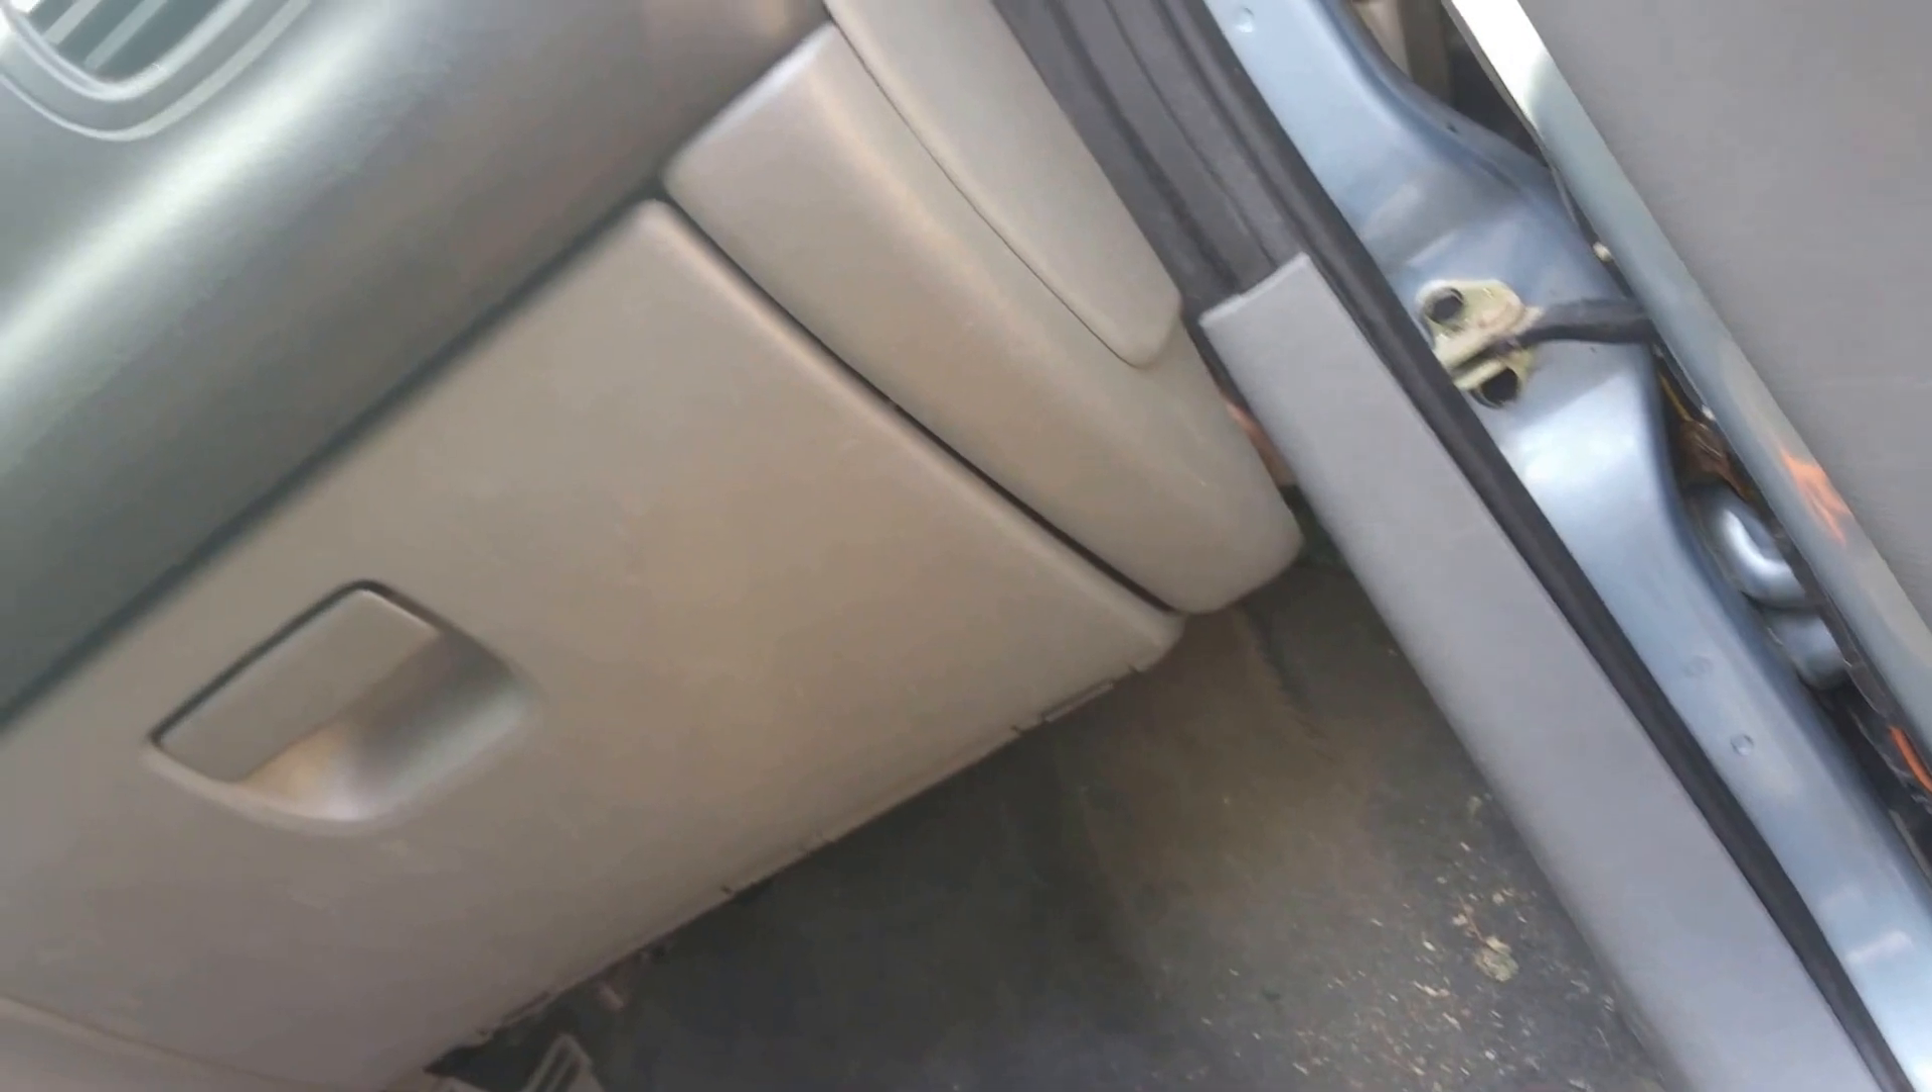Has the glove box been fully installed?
Yes.